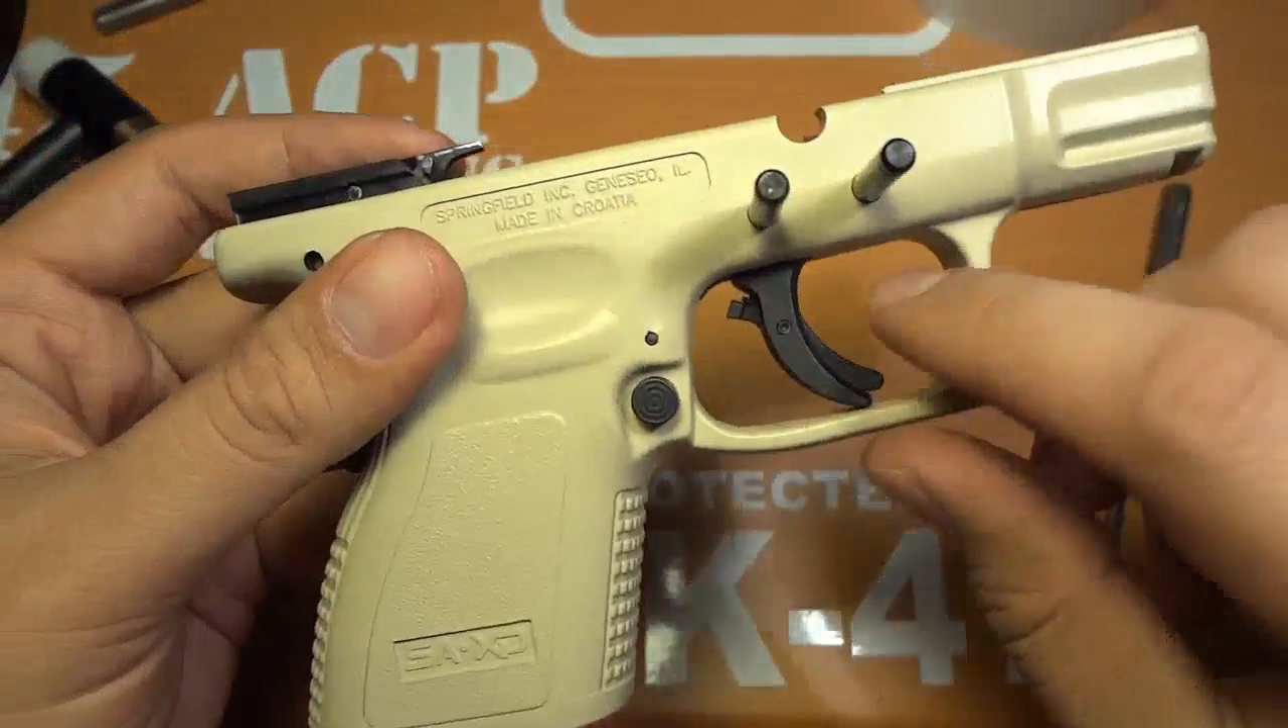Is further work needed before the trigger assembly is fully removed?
Yes.